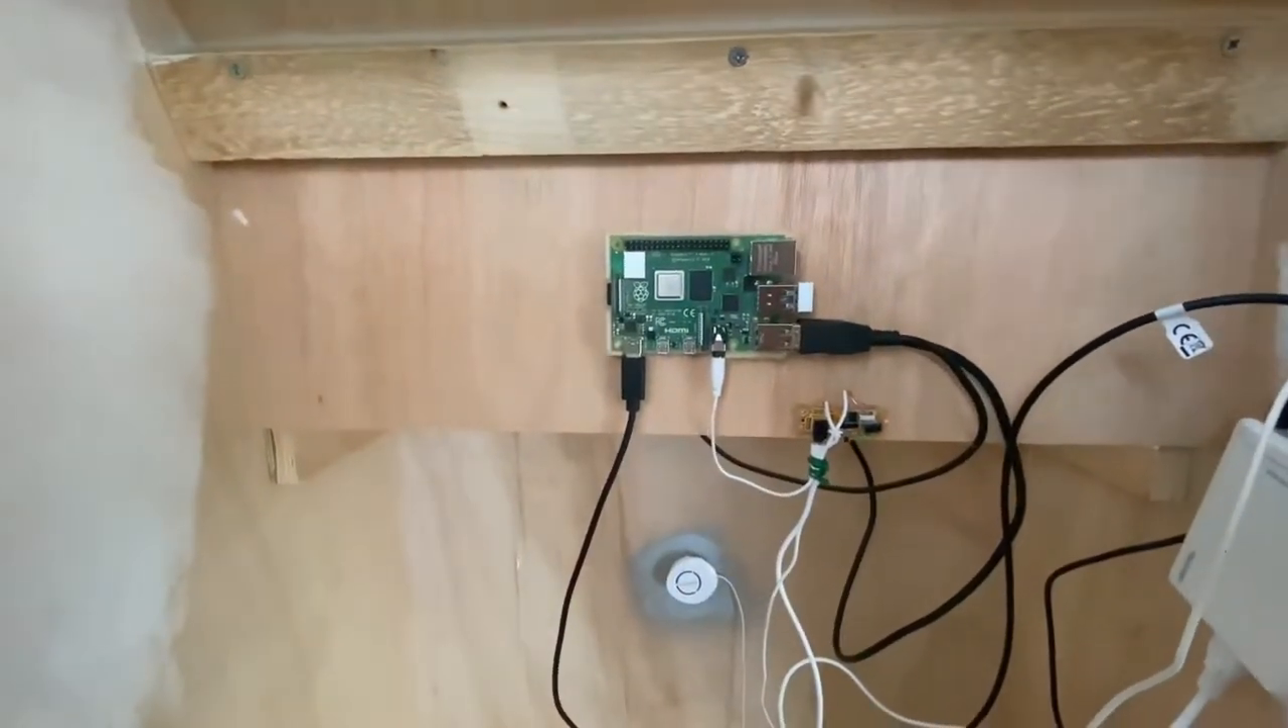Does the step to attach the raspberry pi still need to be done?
No.